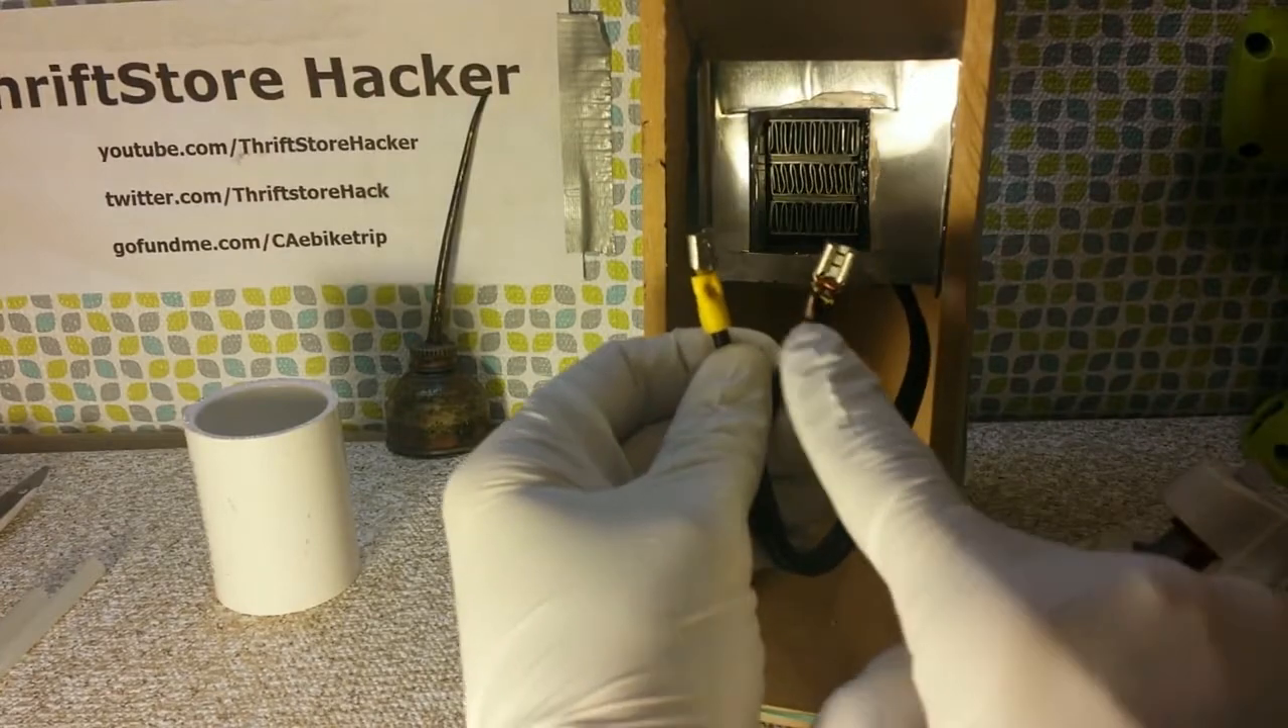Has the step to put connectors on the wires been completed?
Yes.